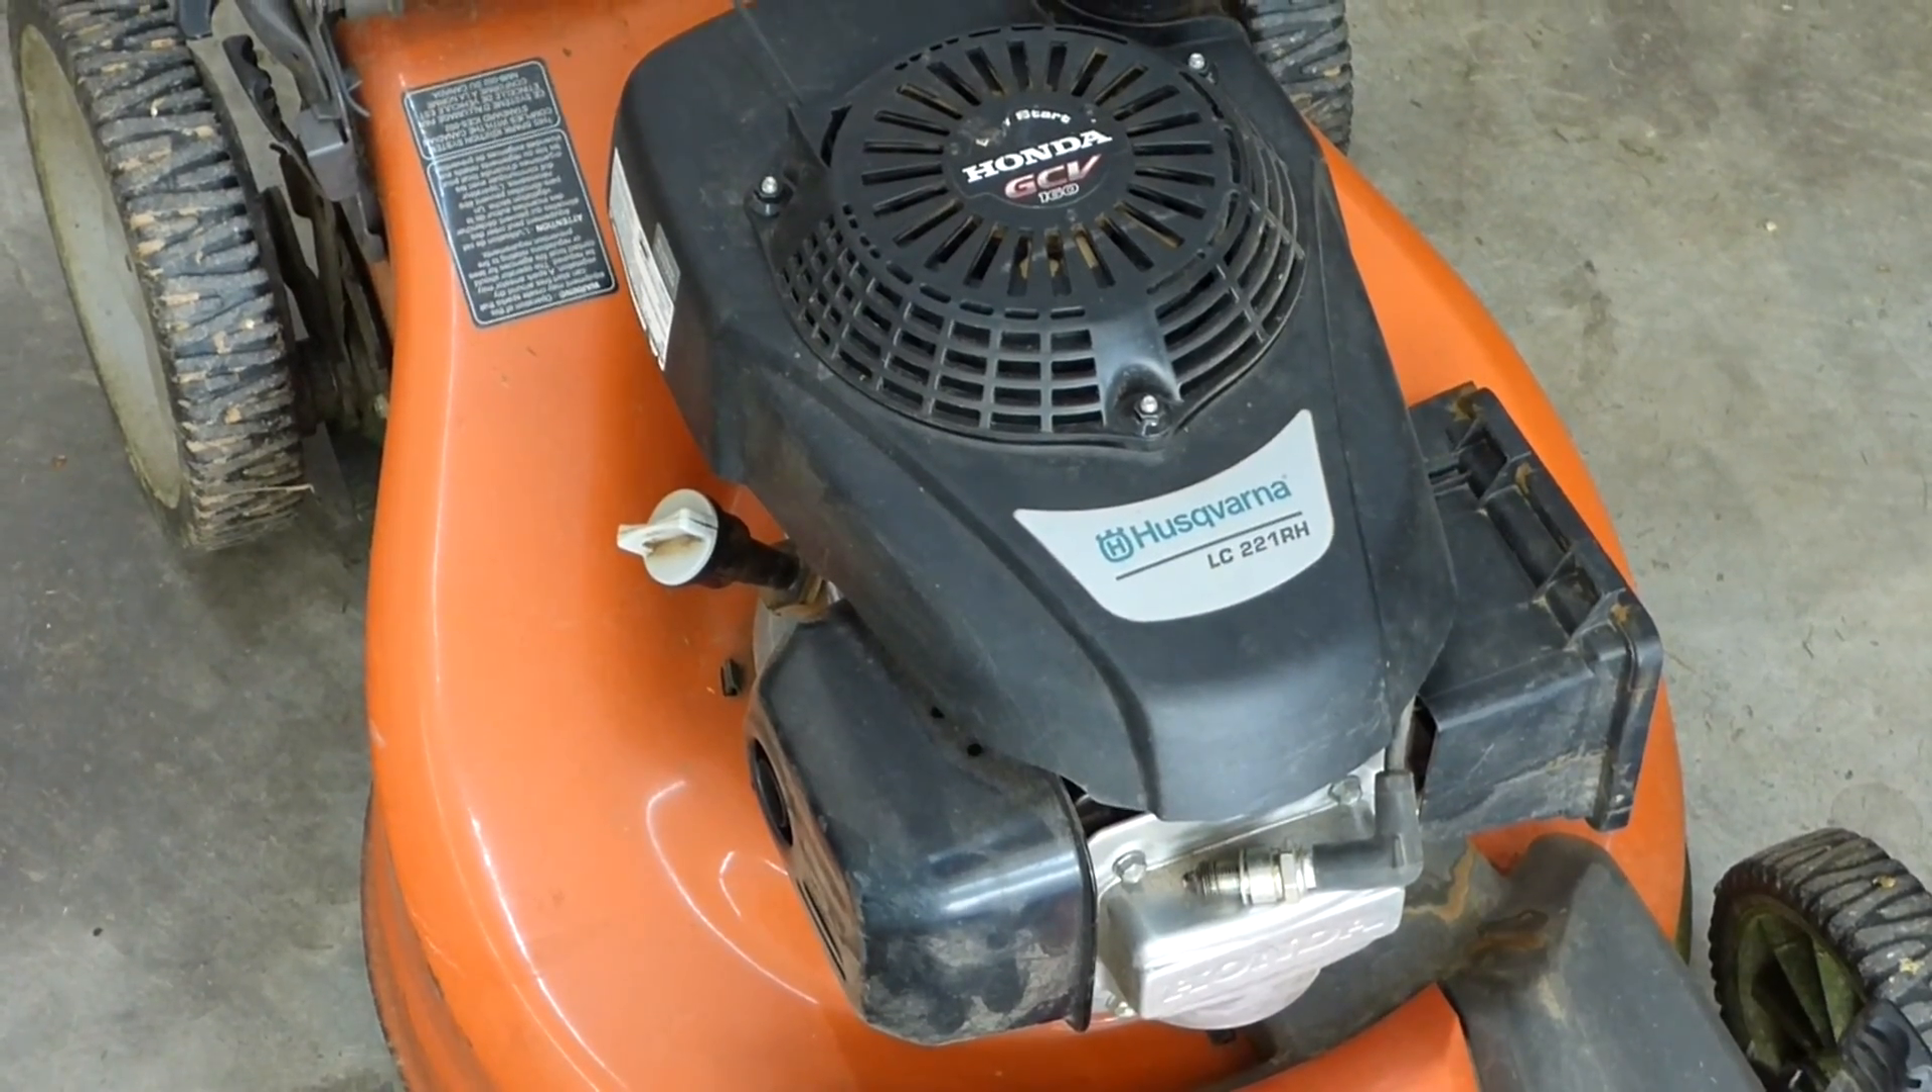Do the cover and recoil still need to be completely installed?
No.